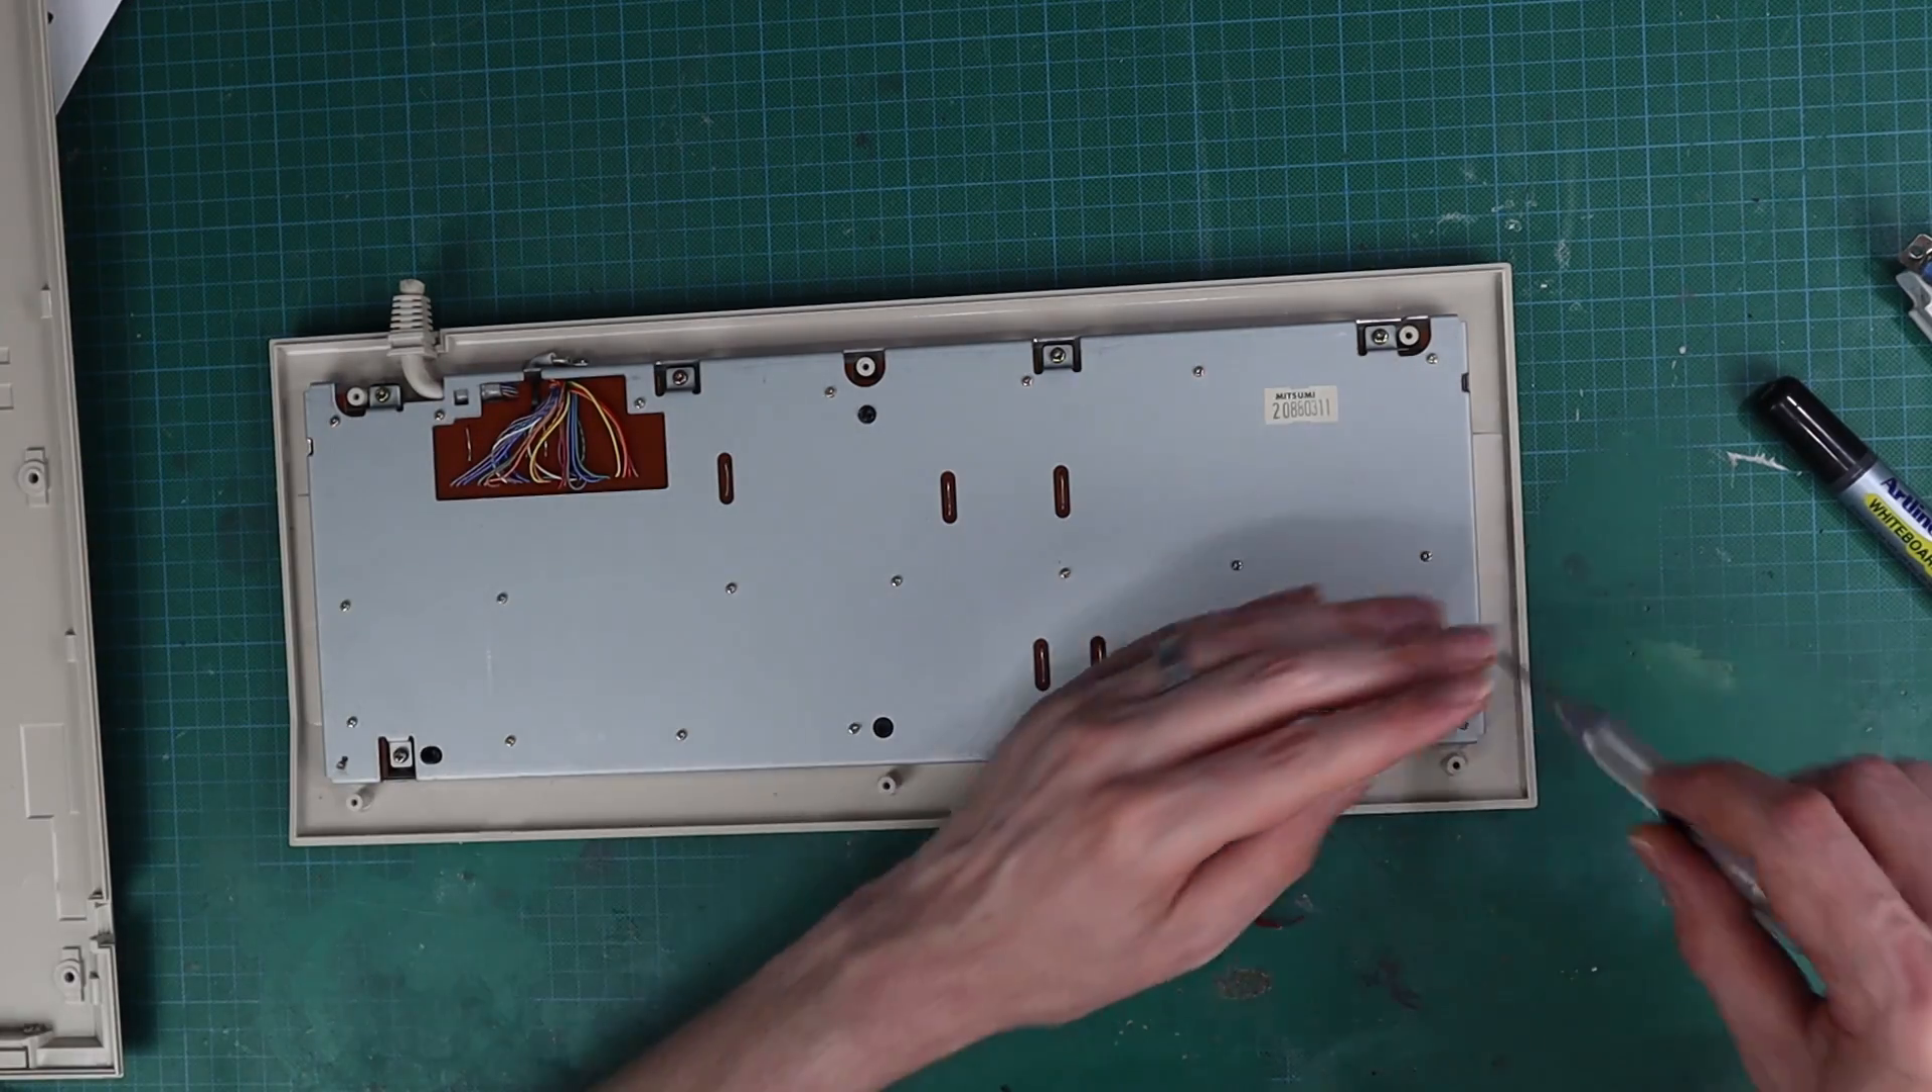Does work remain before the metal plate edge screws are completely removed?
Yes.